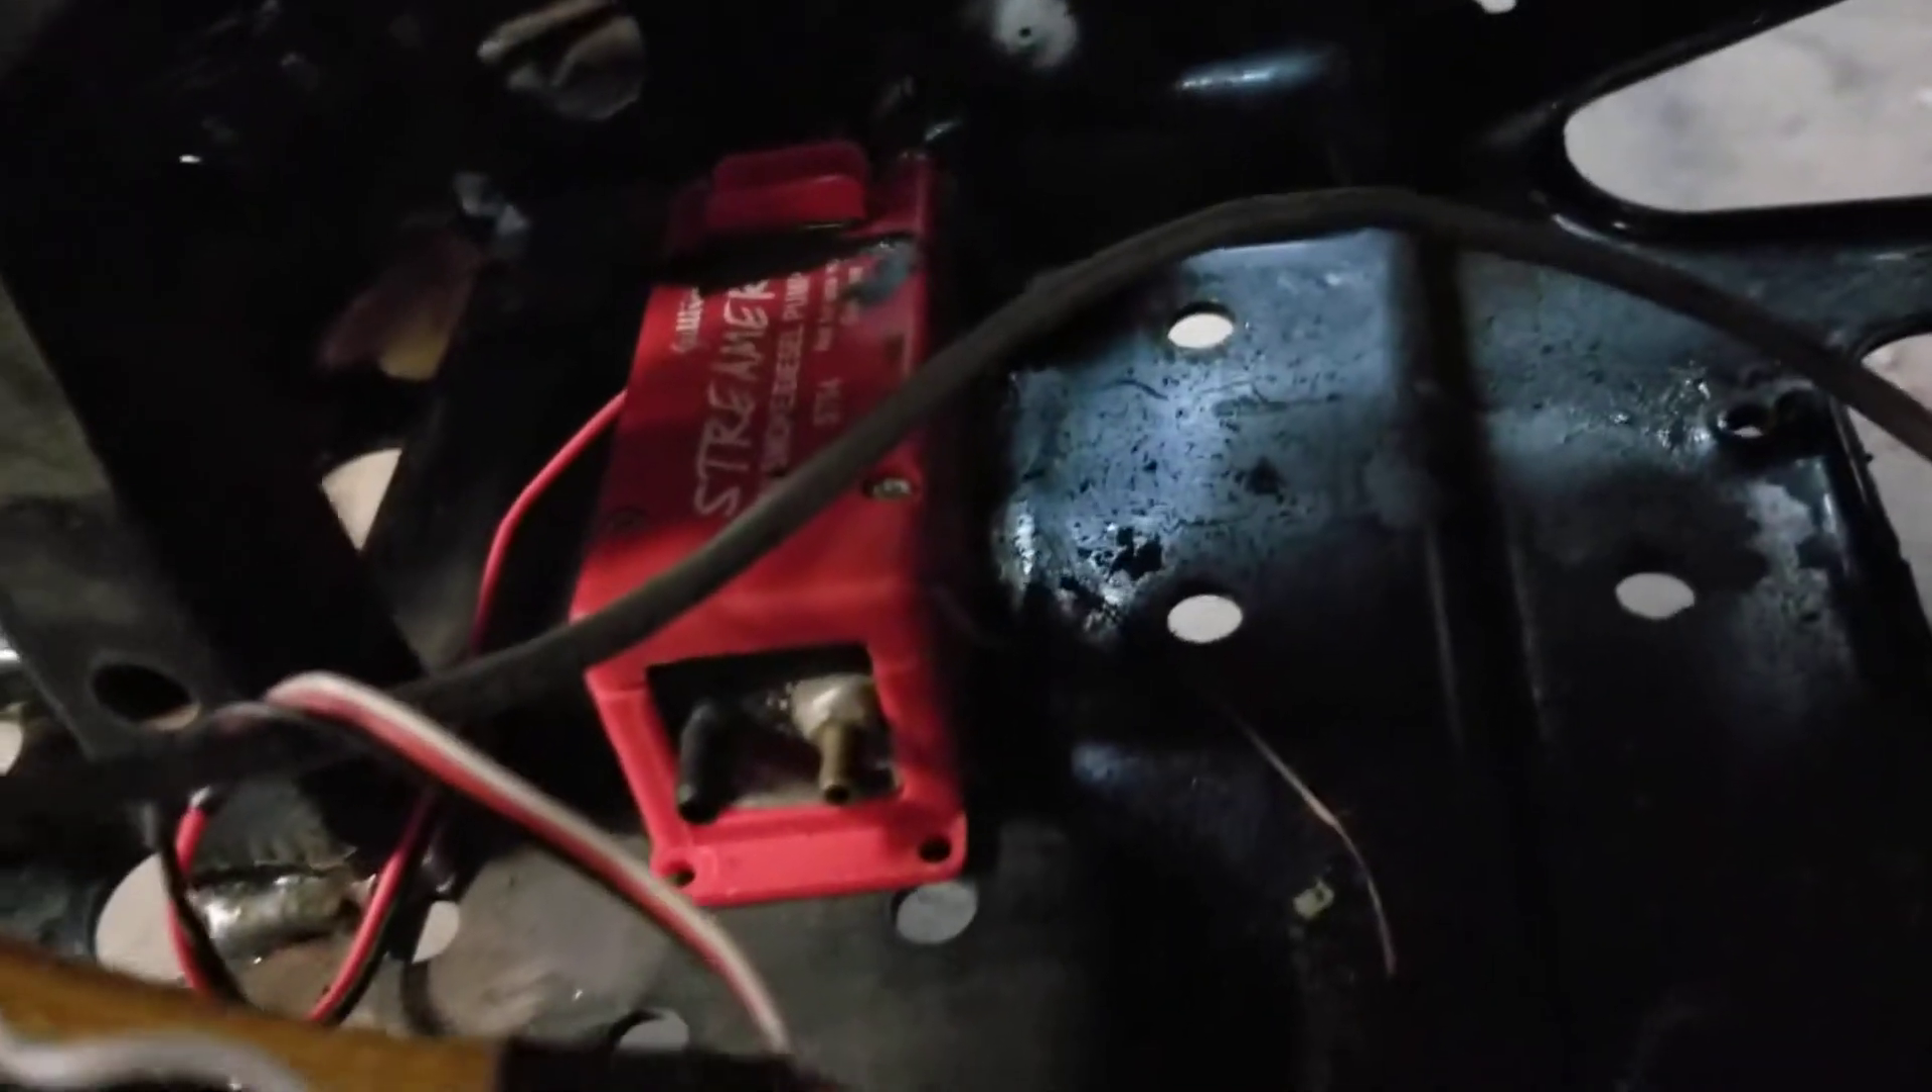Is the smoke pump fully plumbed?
No.